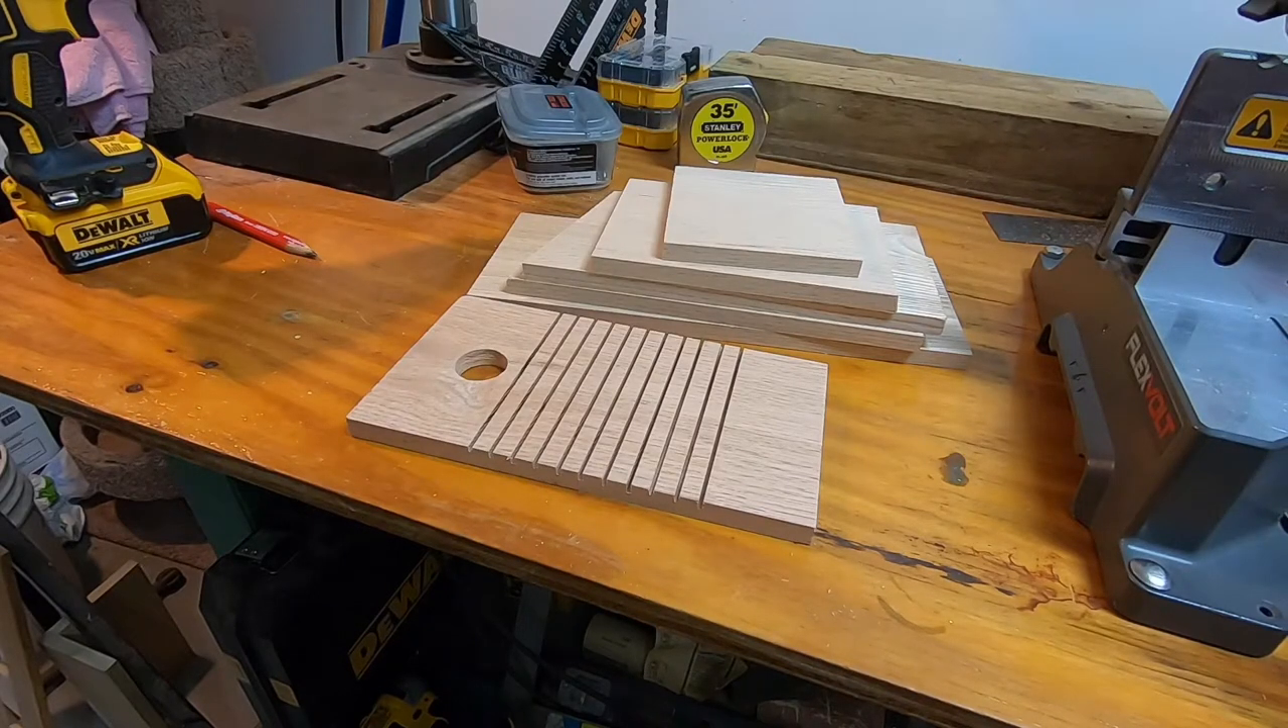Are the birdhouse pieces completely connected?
No.